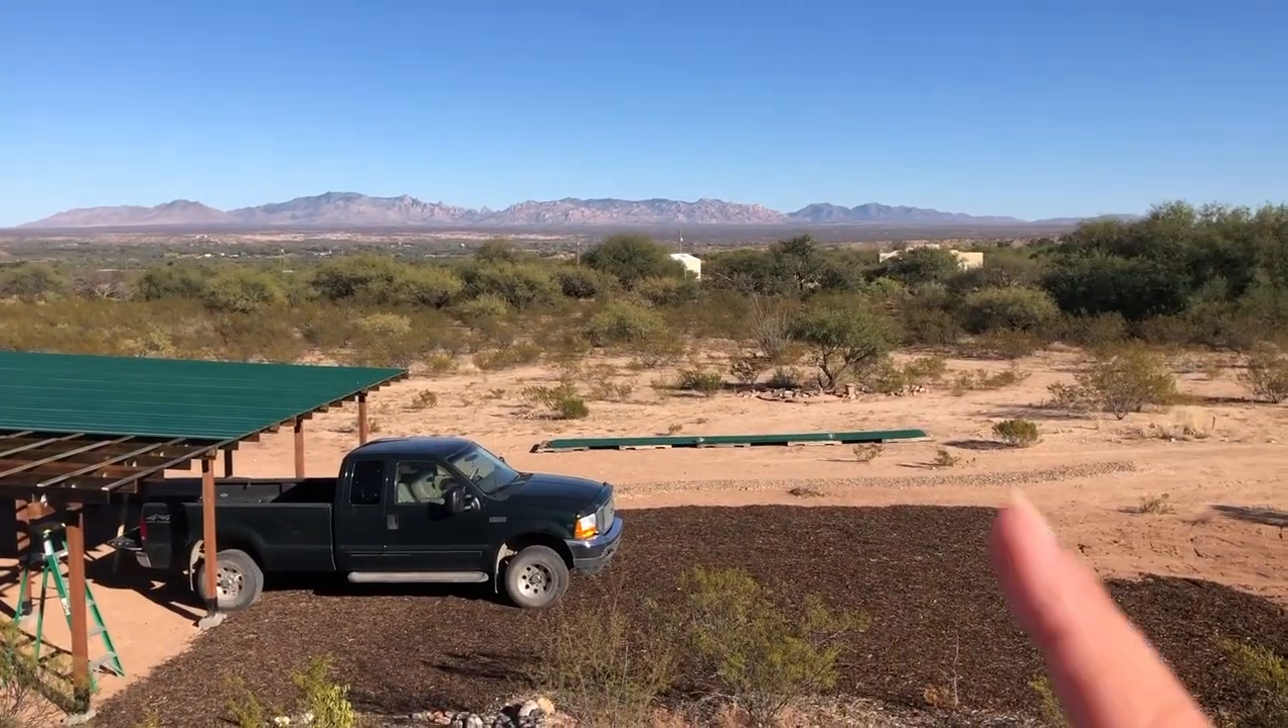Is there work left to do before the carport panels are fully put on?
Yes.